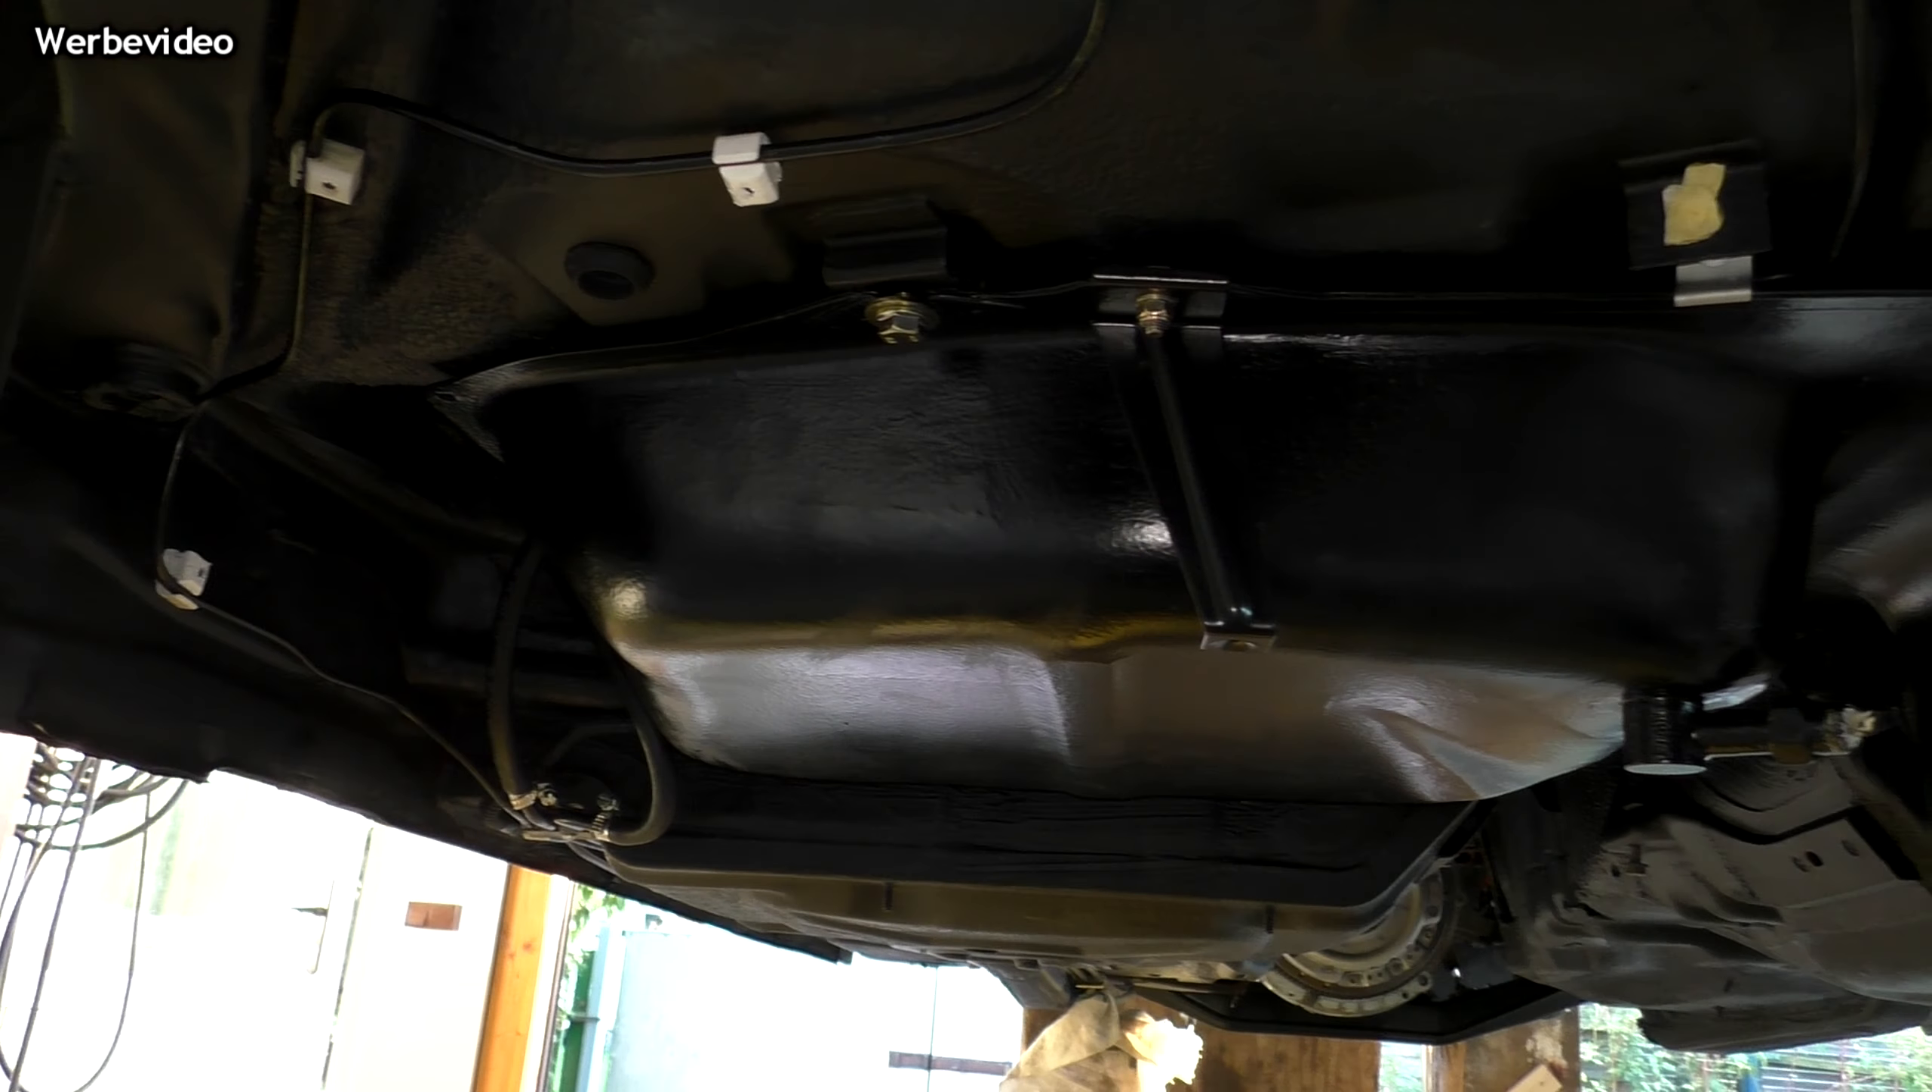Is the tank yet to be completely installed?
No.